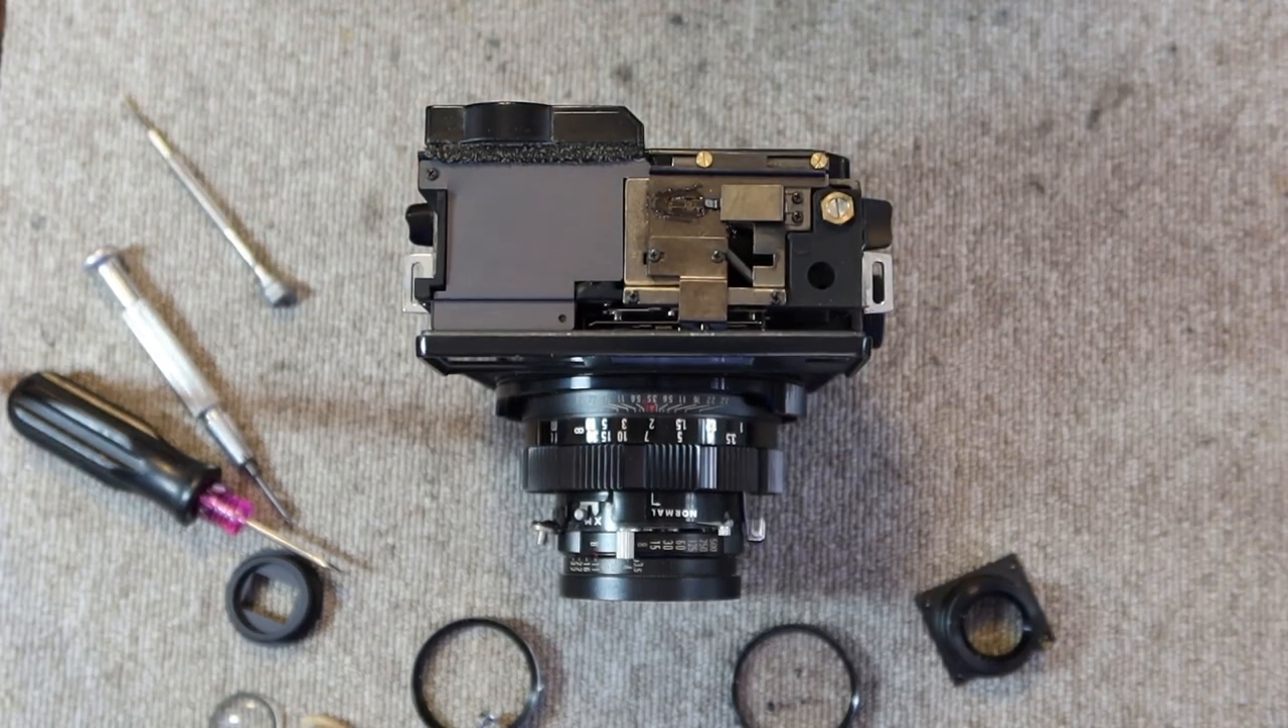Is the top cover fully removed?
Yes.